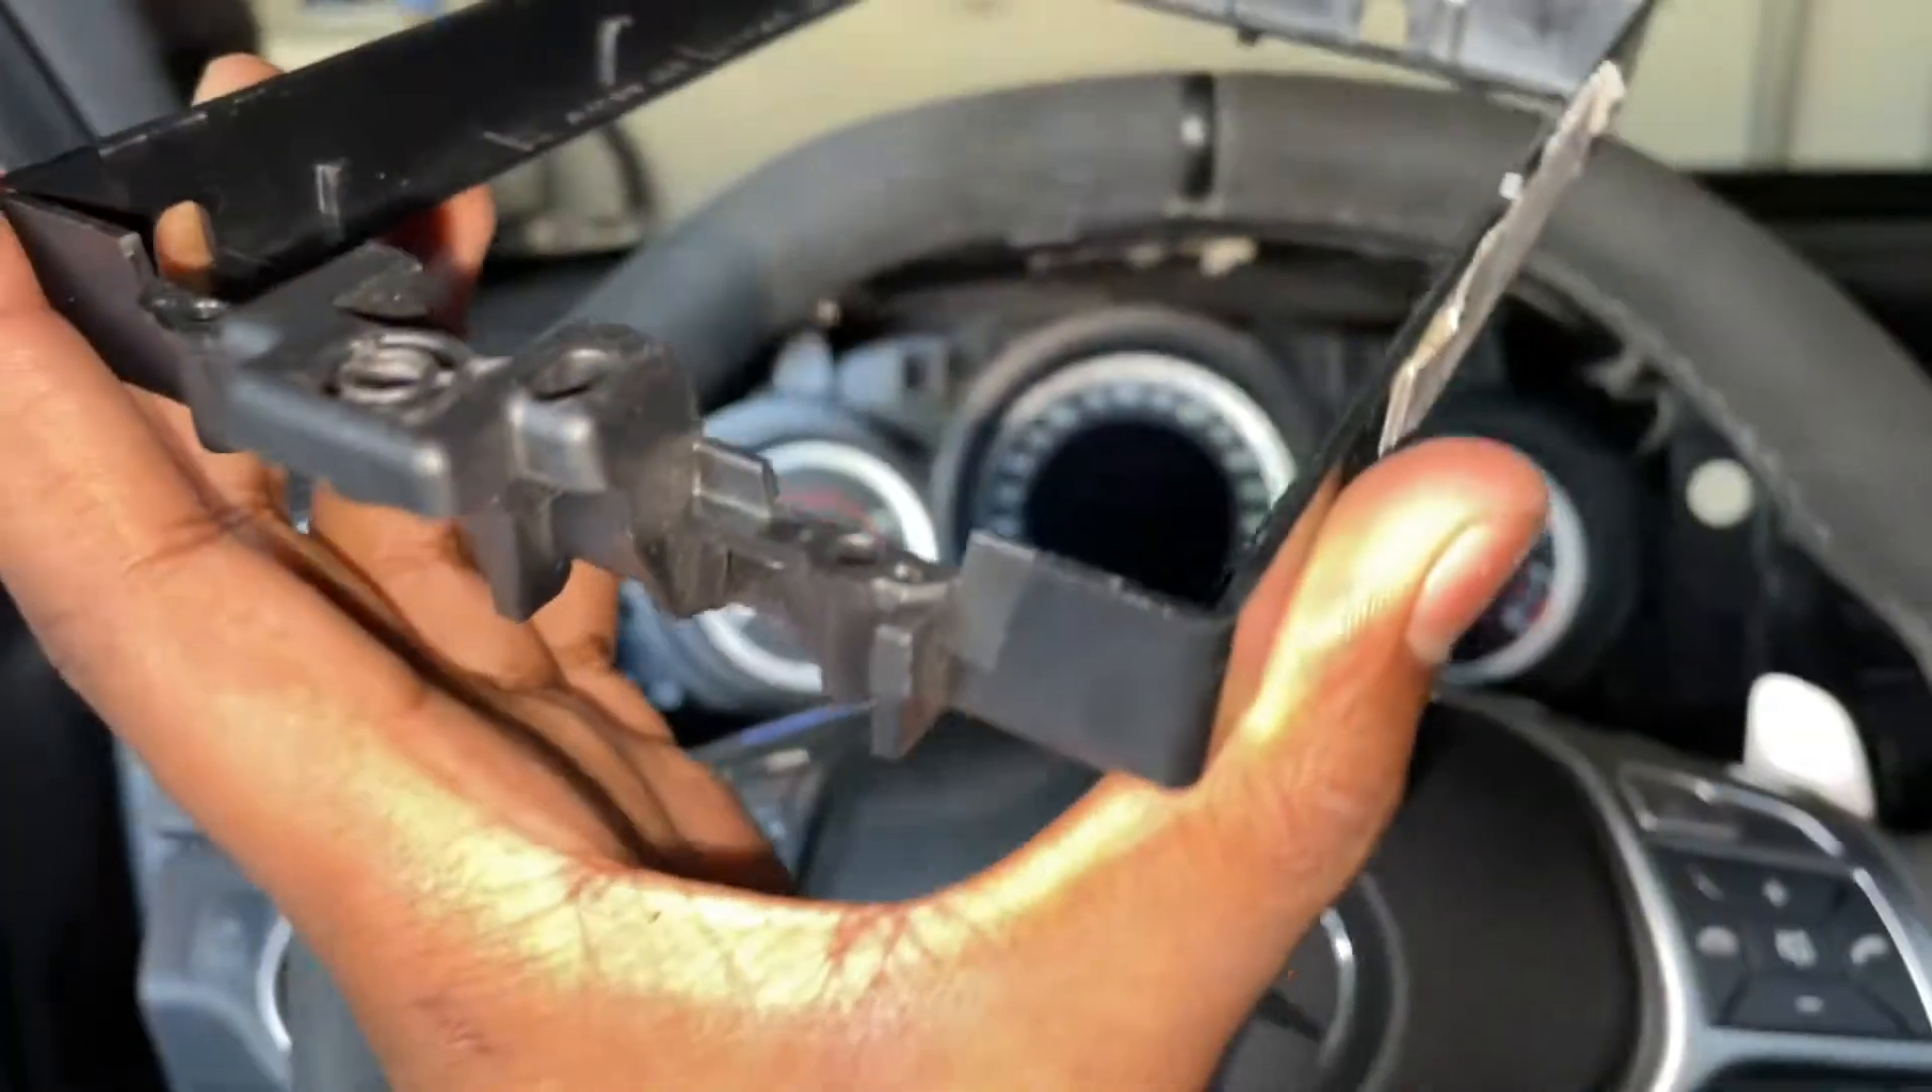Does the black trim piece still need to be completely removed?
No.